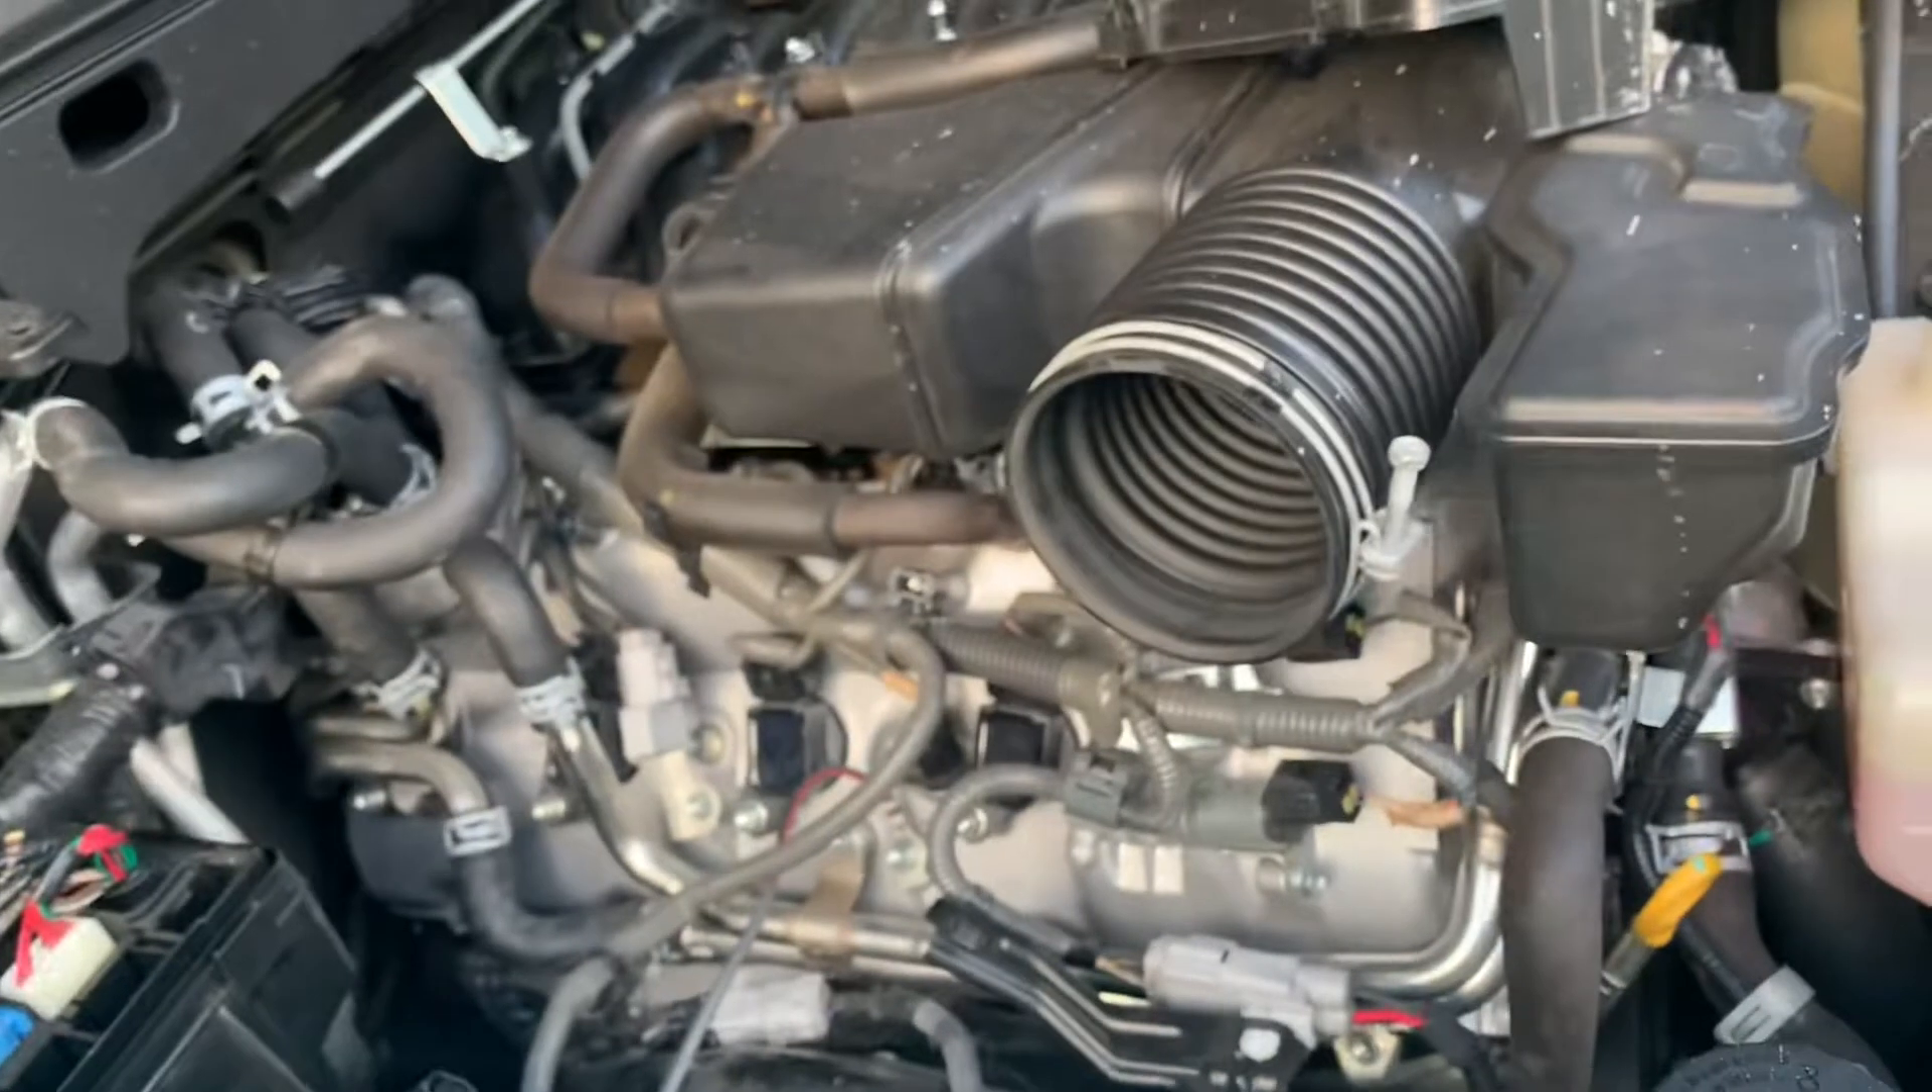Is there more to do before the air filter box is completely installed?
Yes.